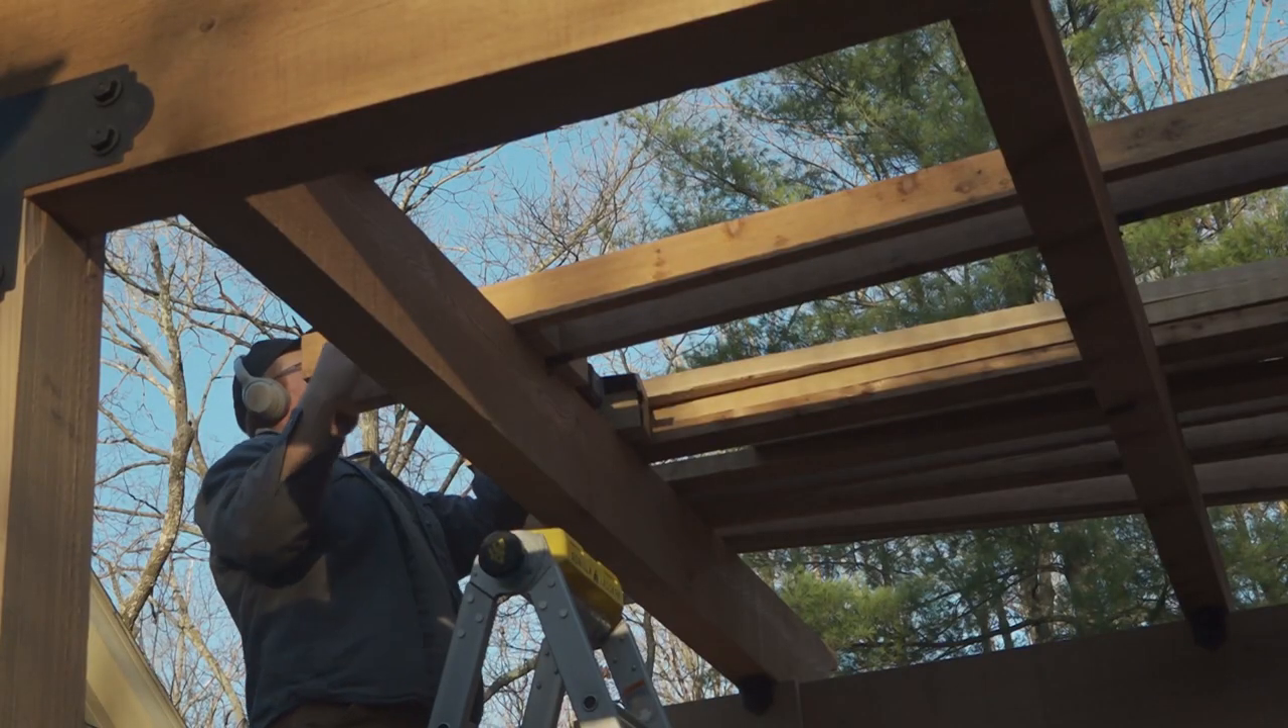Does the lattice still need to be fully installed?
Yes.